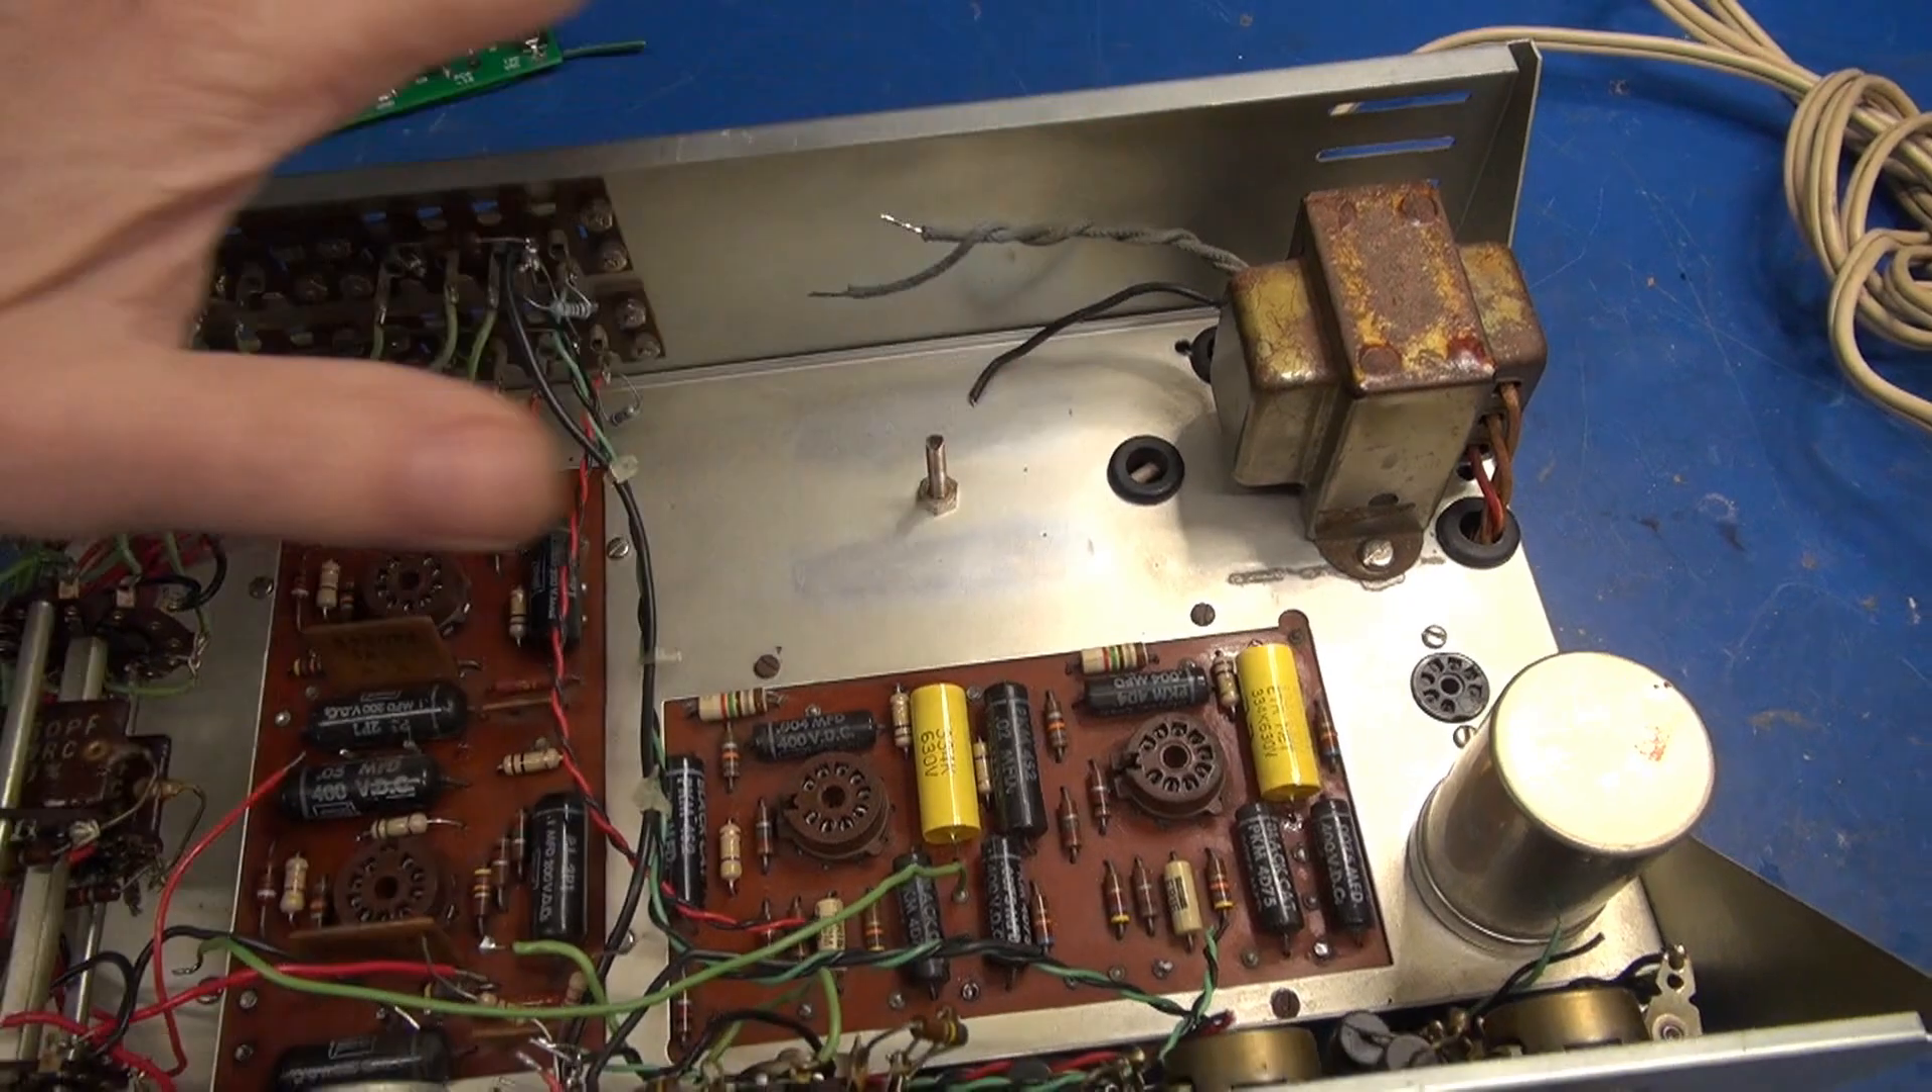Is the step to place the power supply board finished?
No.